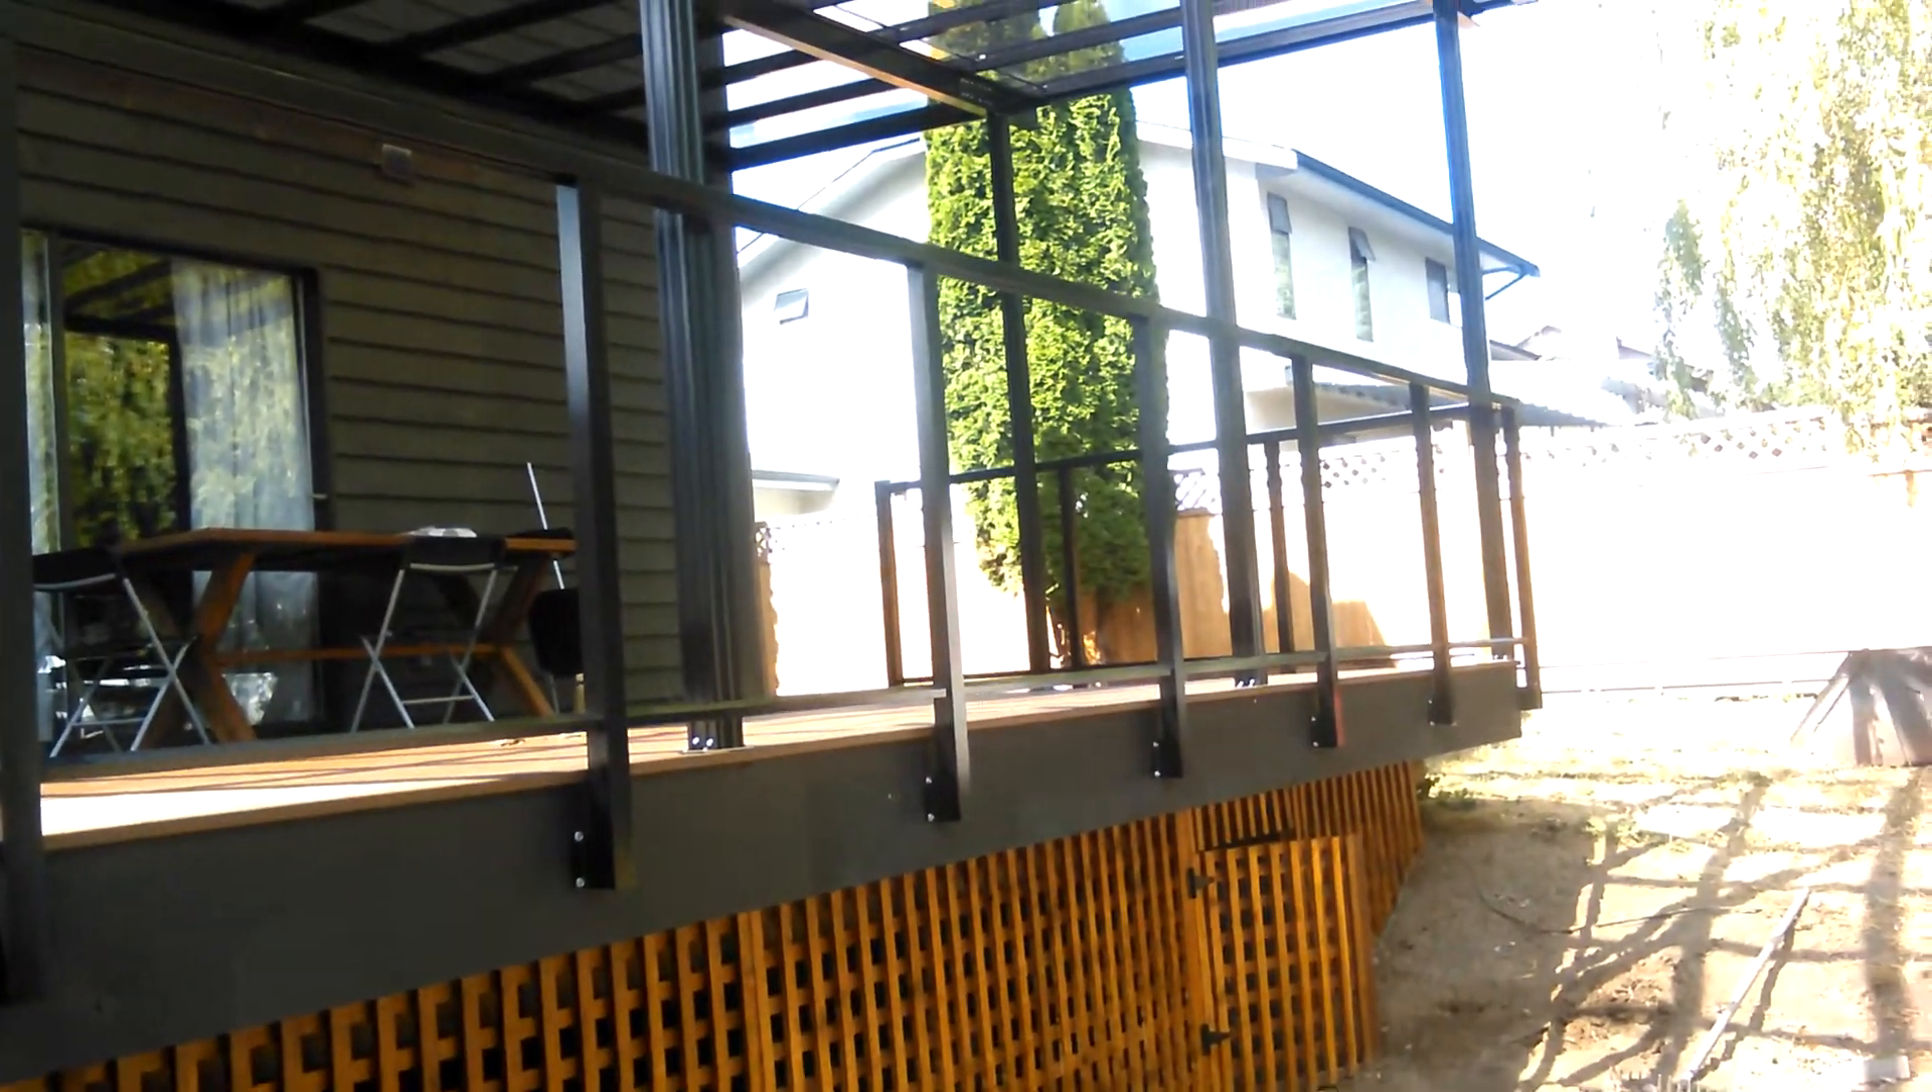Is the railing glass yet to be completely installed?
Yes.